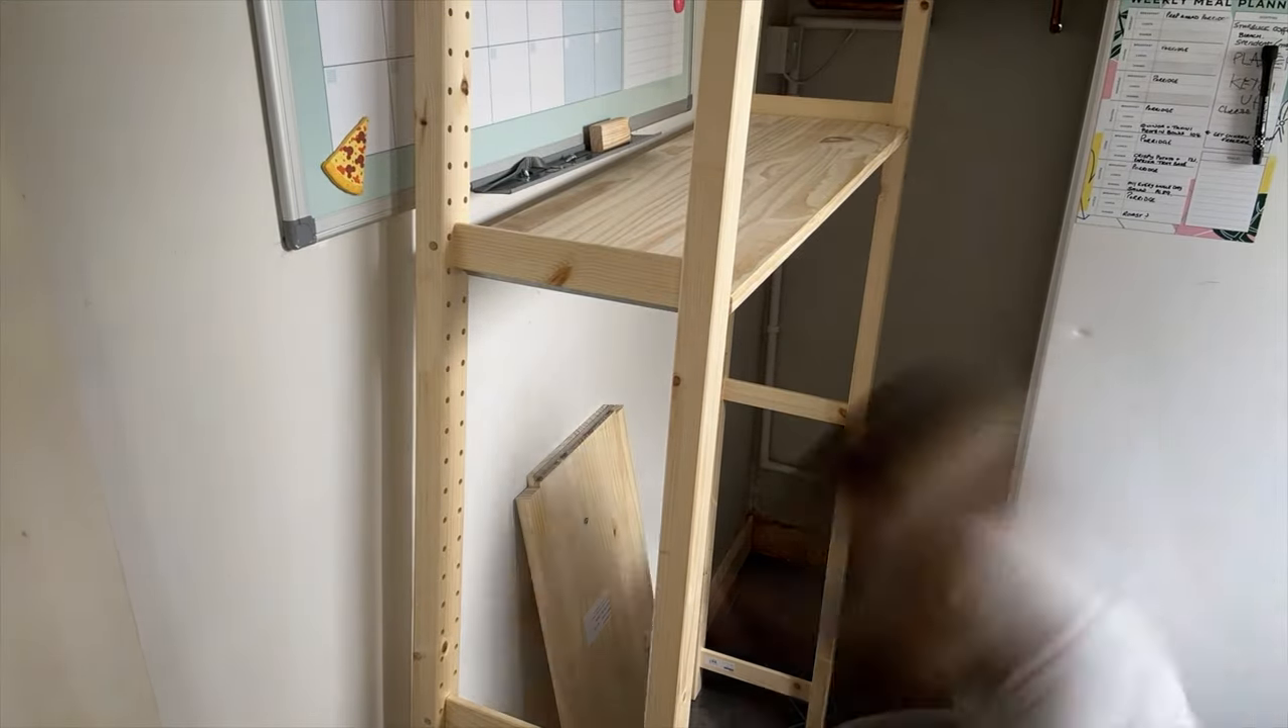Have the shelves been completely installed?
No.